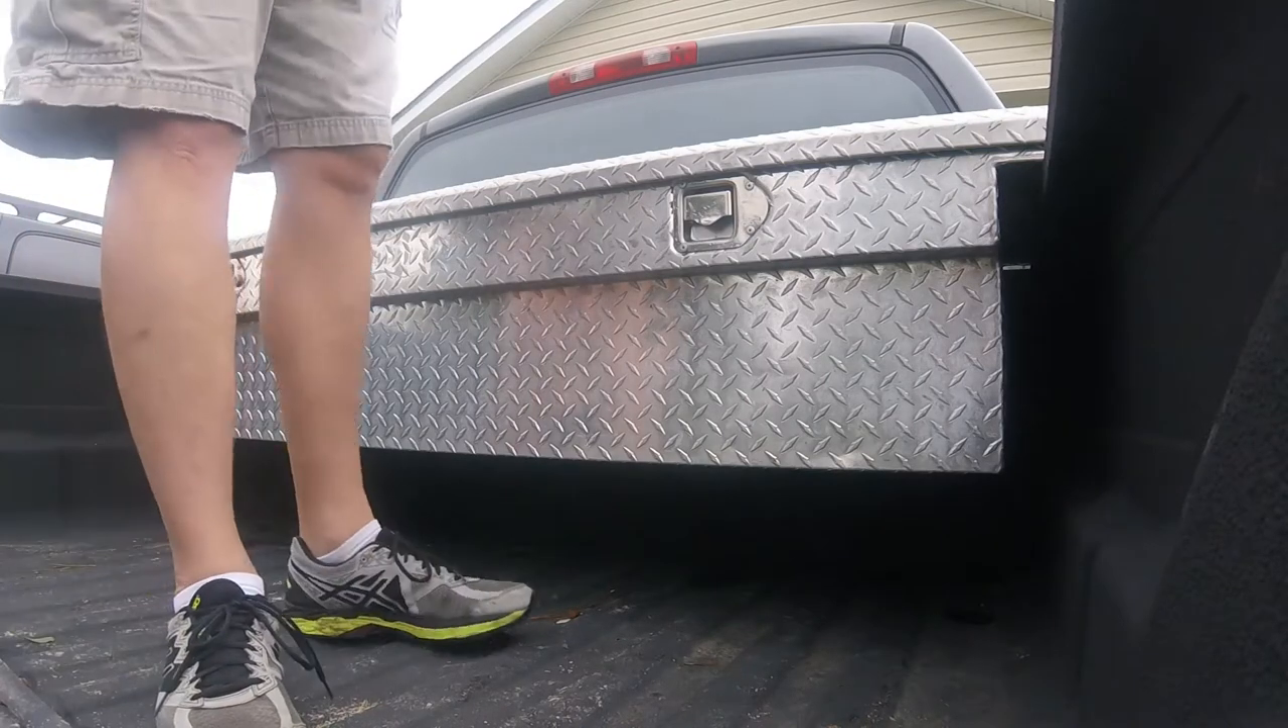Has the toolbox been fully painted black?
No.